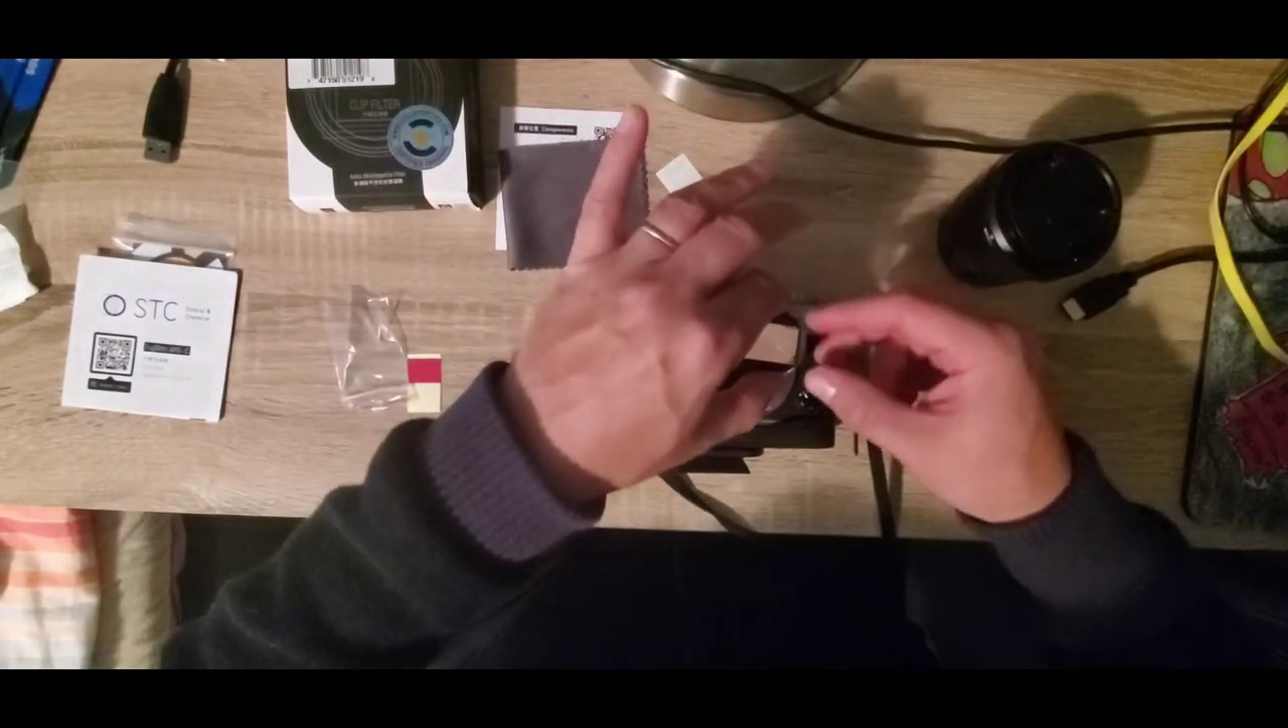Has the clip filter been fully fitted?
No.